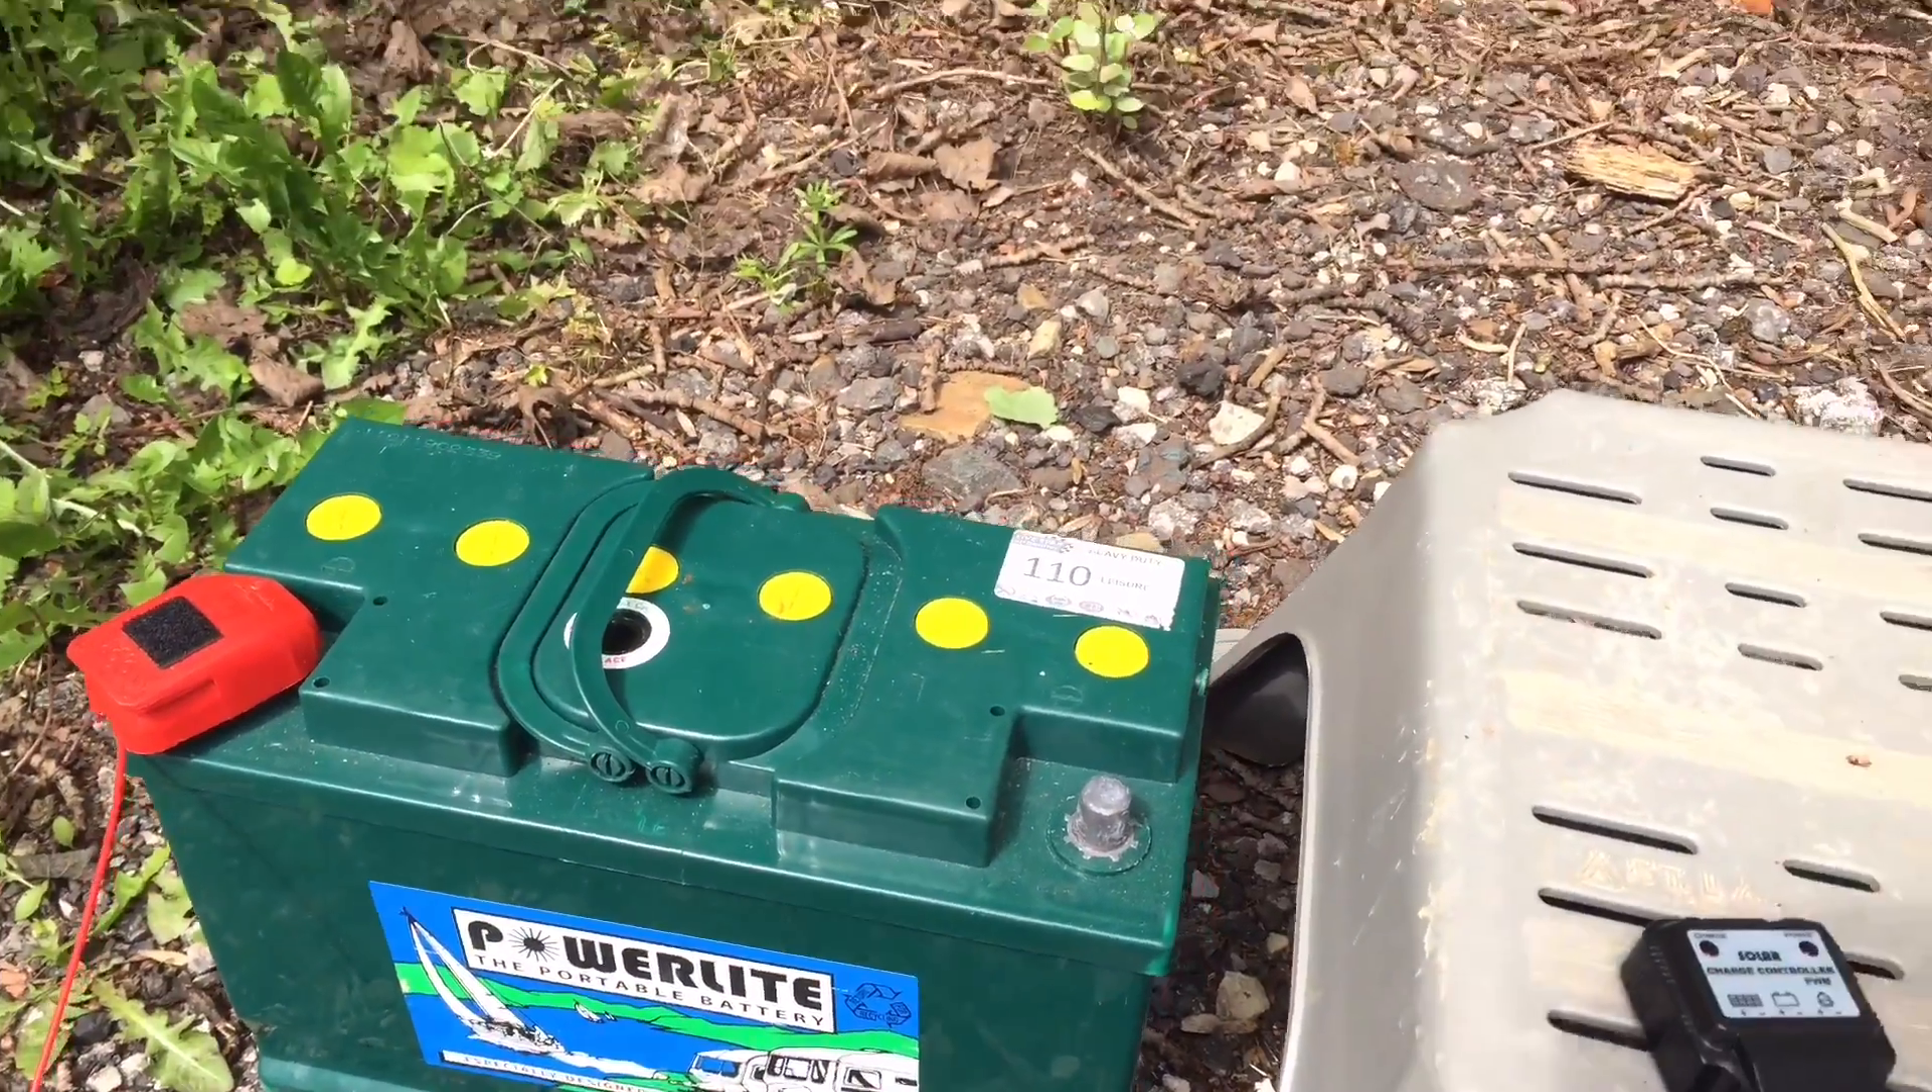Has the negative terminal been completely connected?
No.